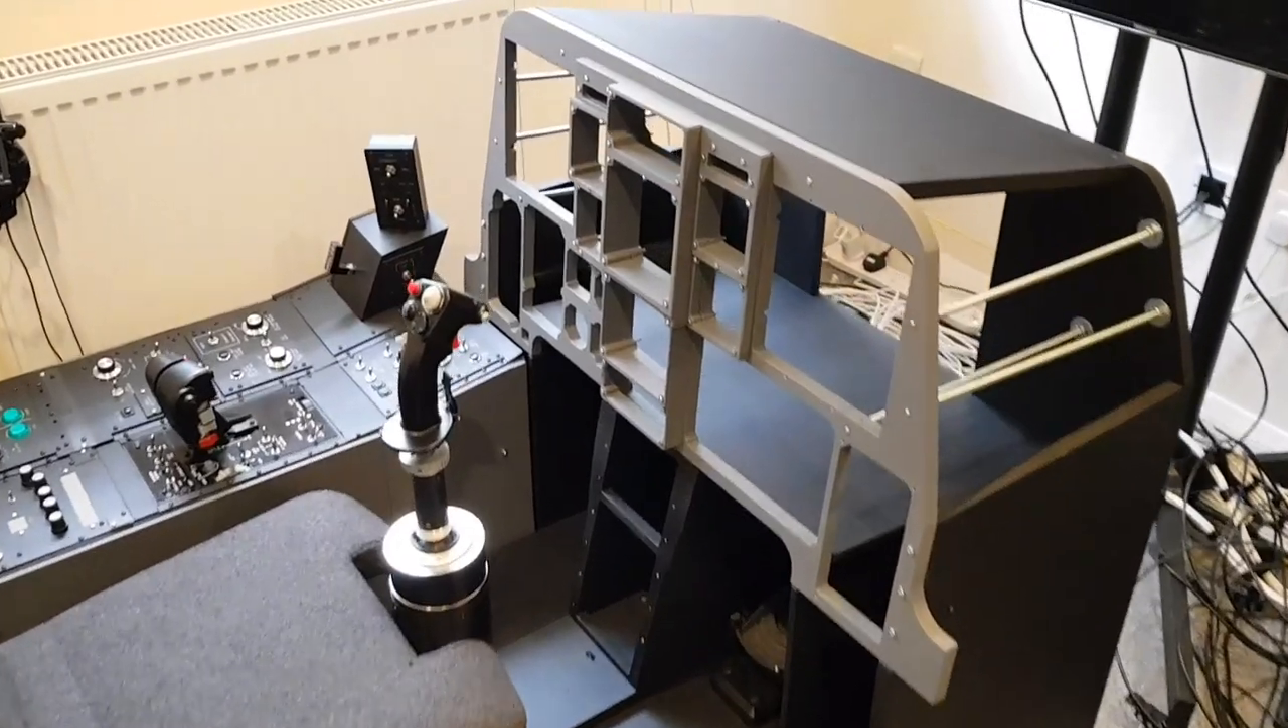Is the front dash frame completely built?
Yes.